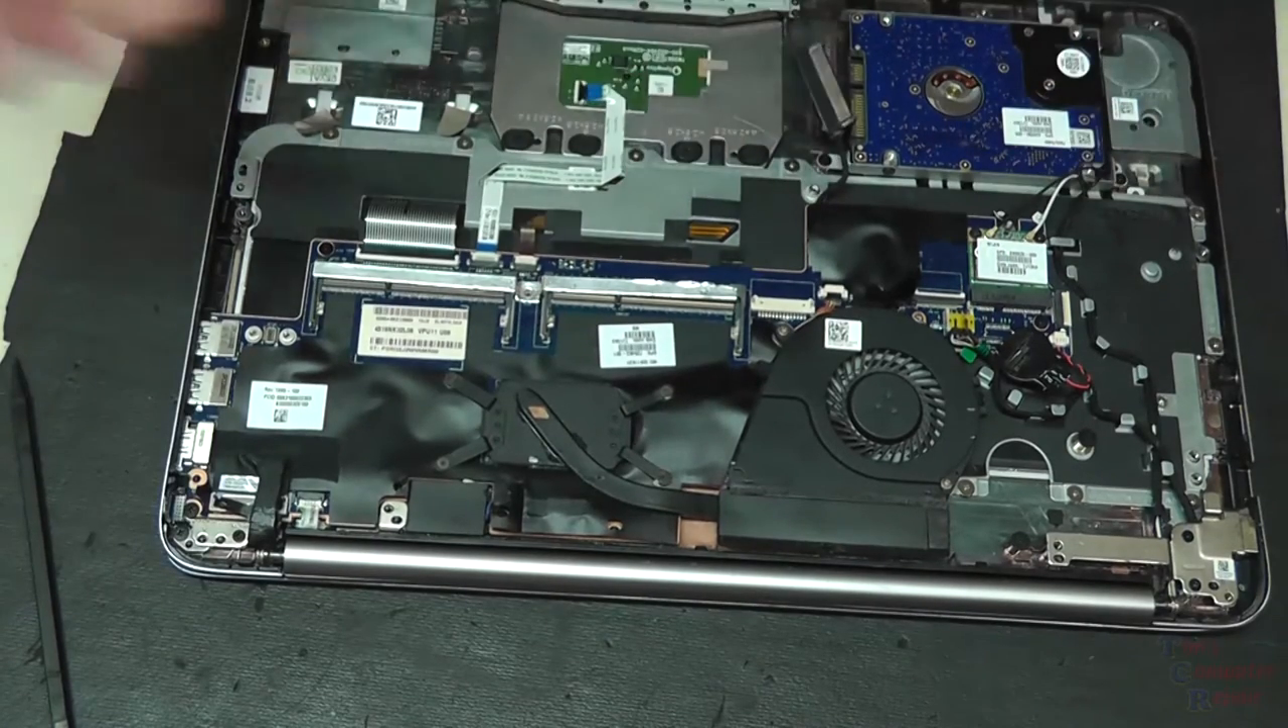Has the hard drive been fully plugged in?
No.